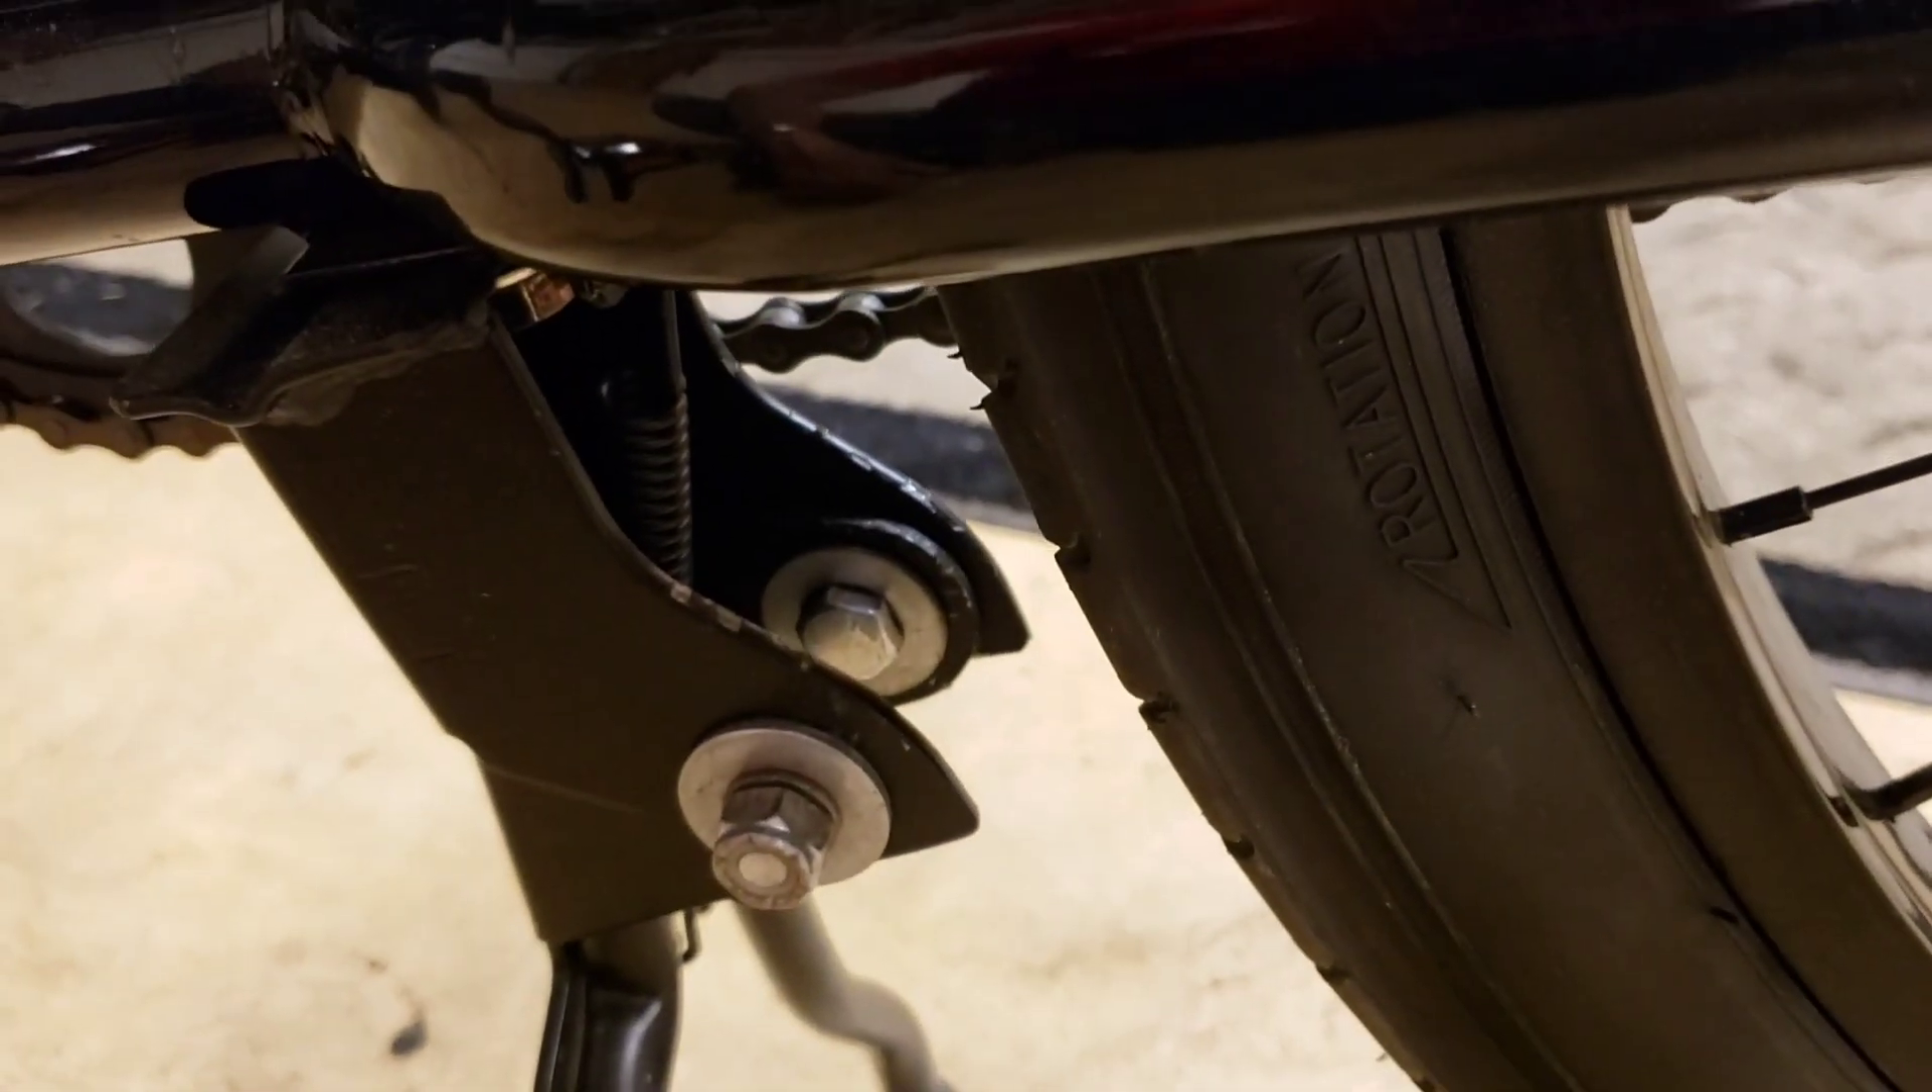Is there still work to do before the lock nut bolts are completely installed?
No.